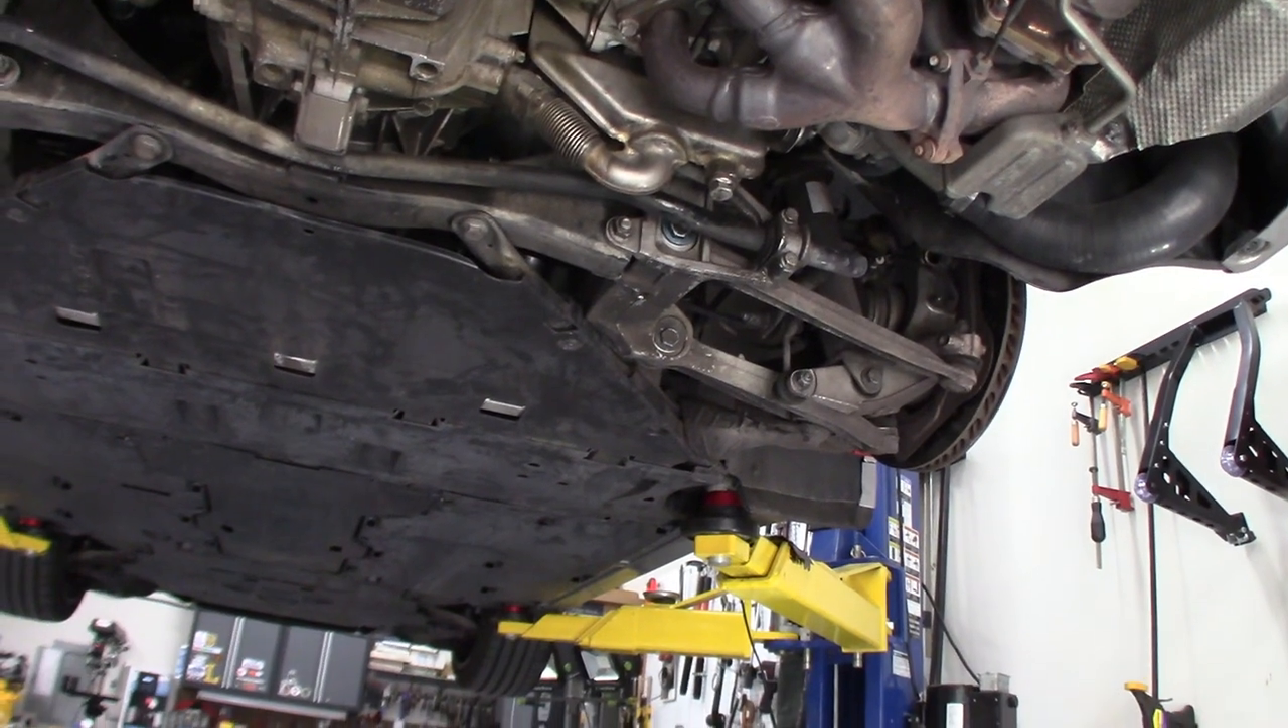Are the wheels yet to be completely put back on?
Yes.